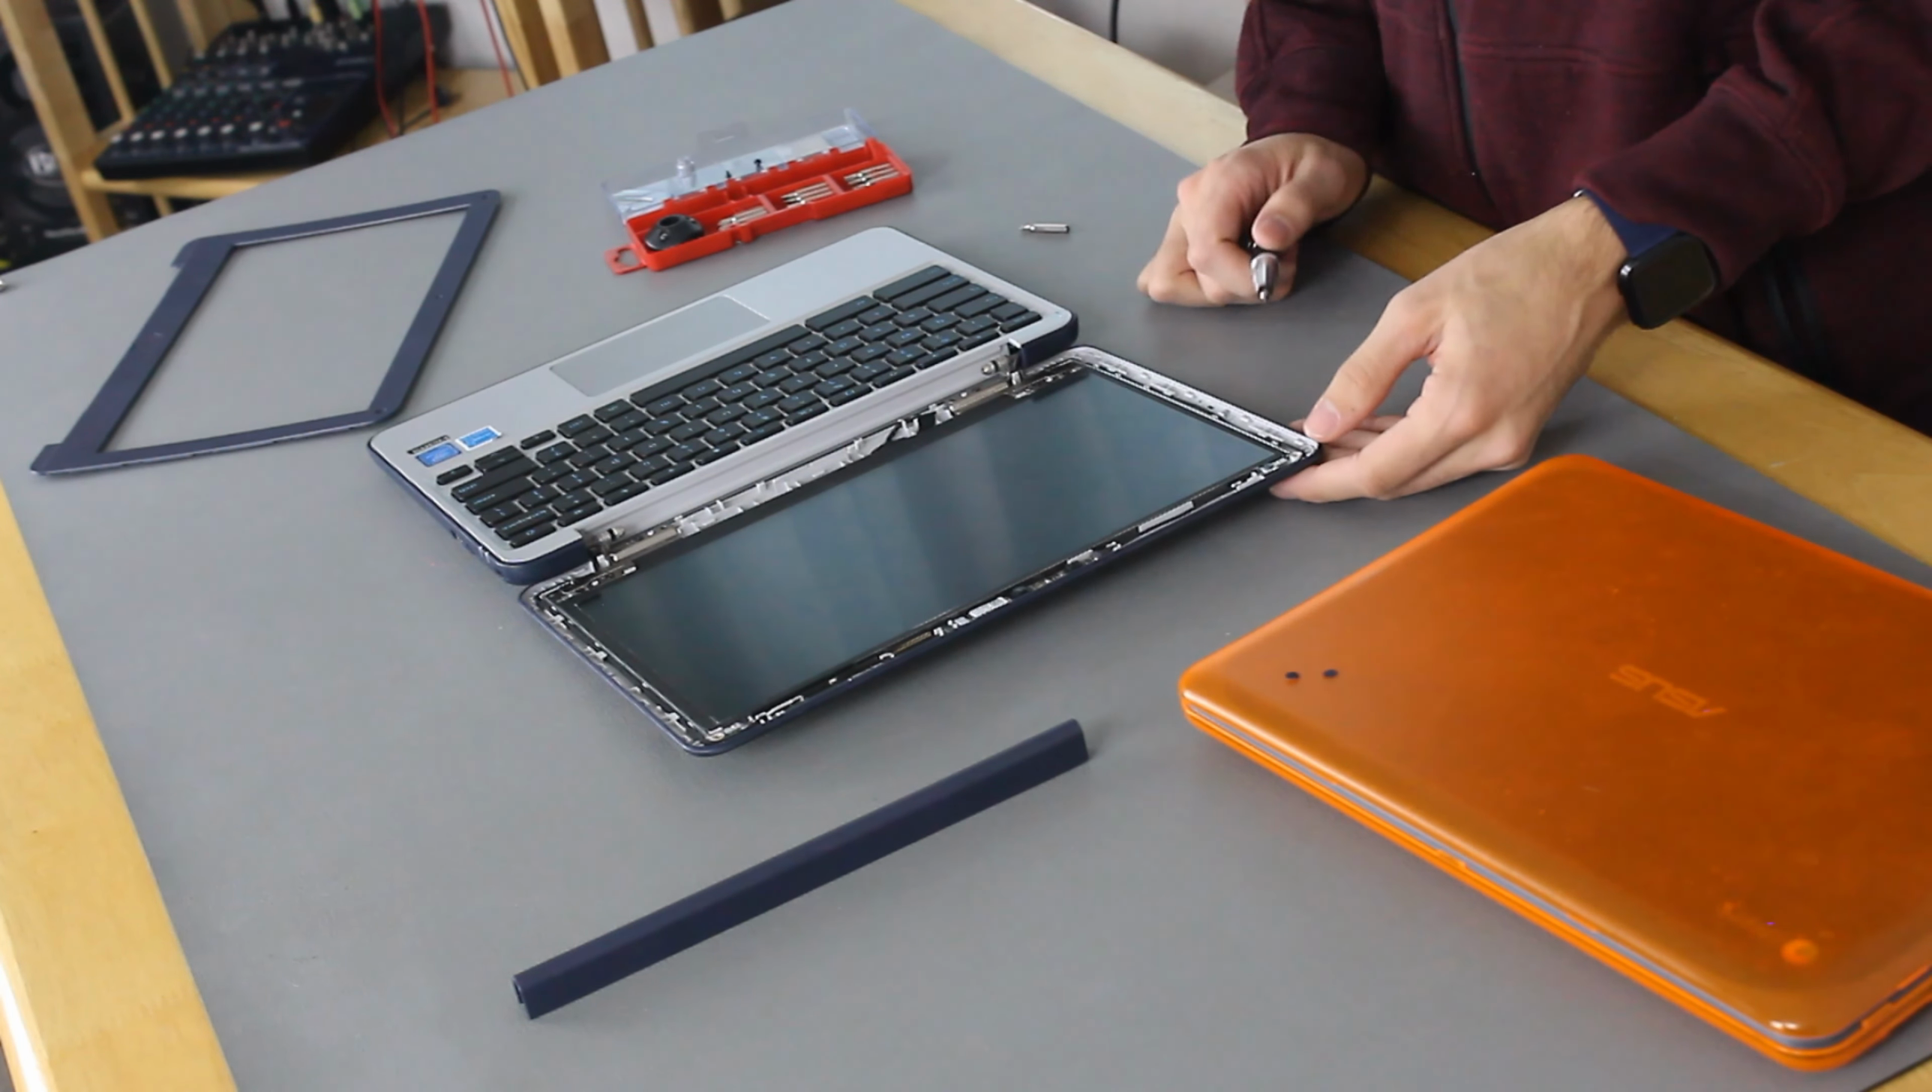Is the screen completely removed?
No.